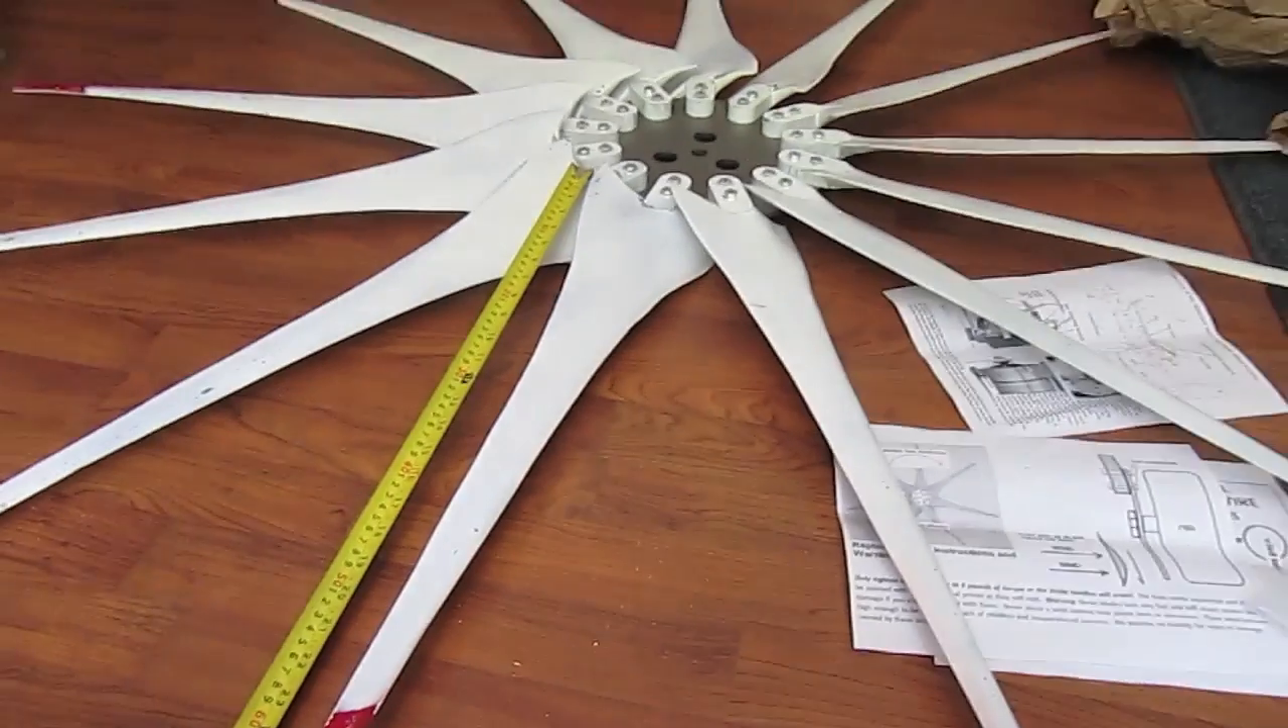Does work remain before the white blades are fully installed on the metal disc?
No.